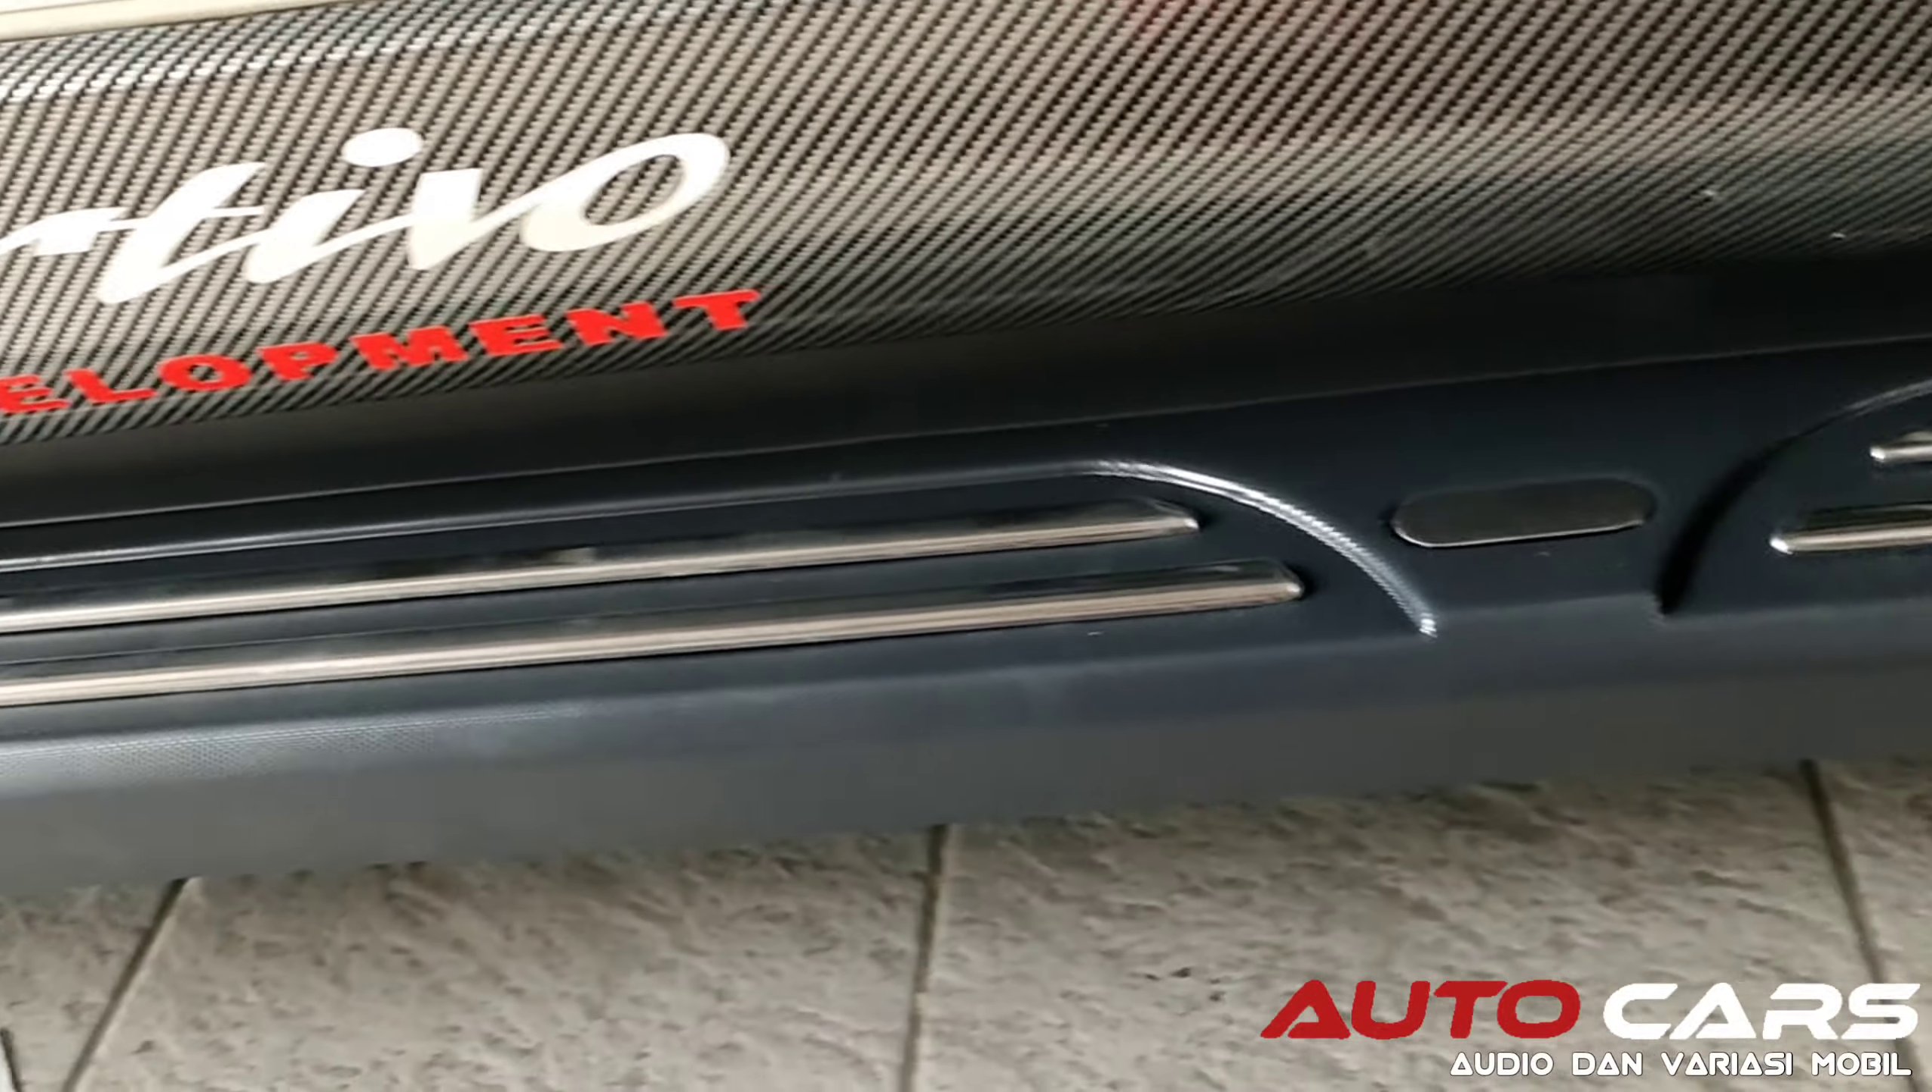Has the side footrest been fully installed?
Yes.